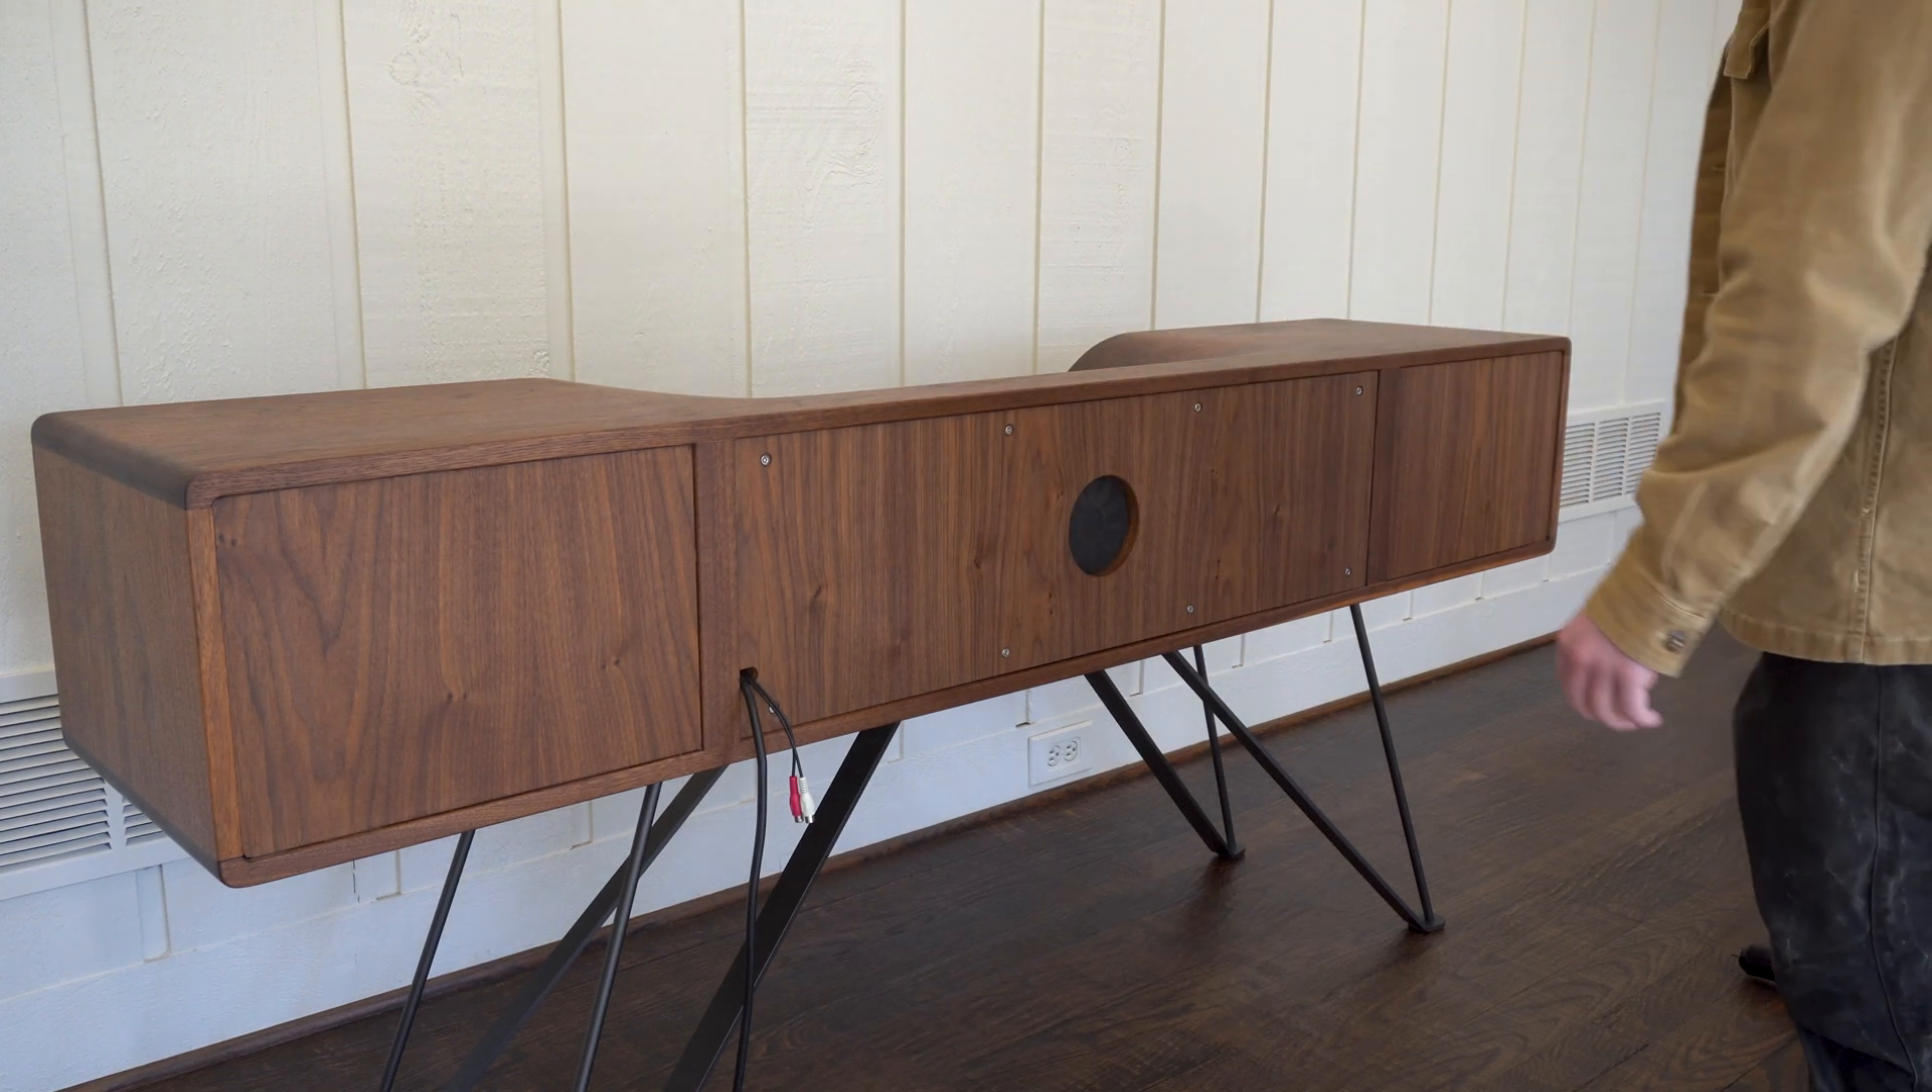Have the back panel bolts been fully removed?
No.